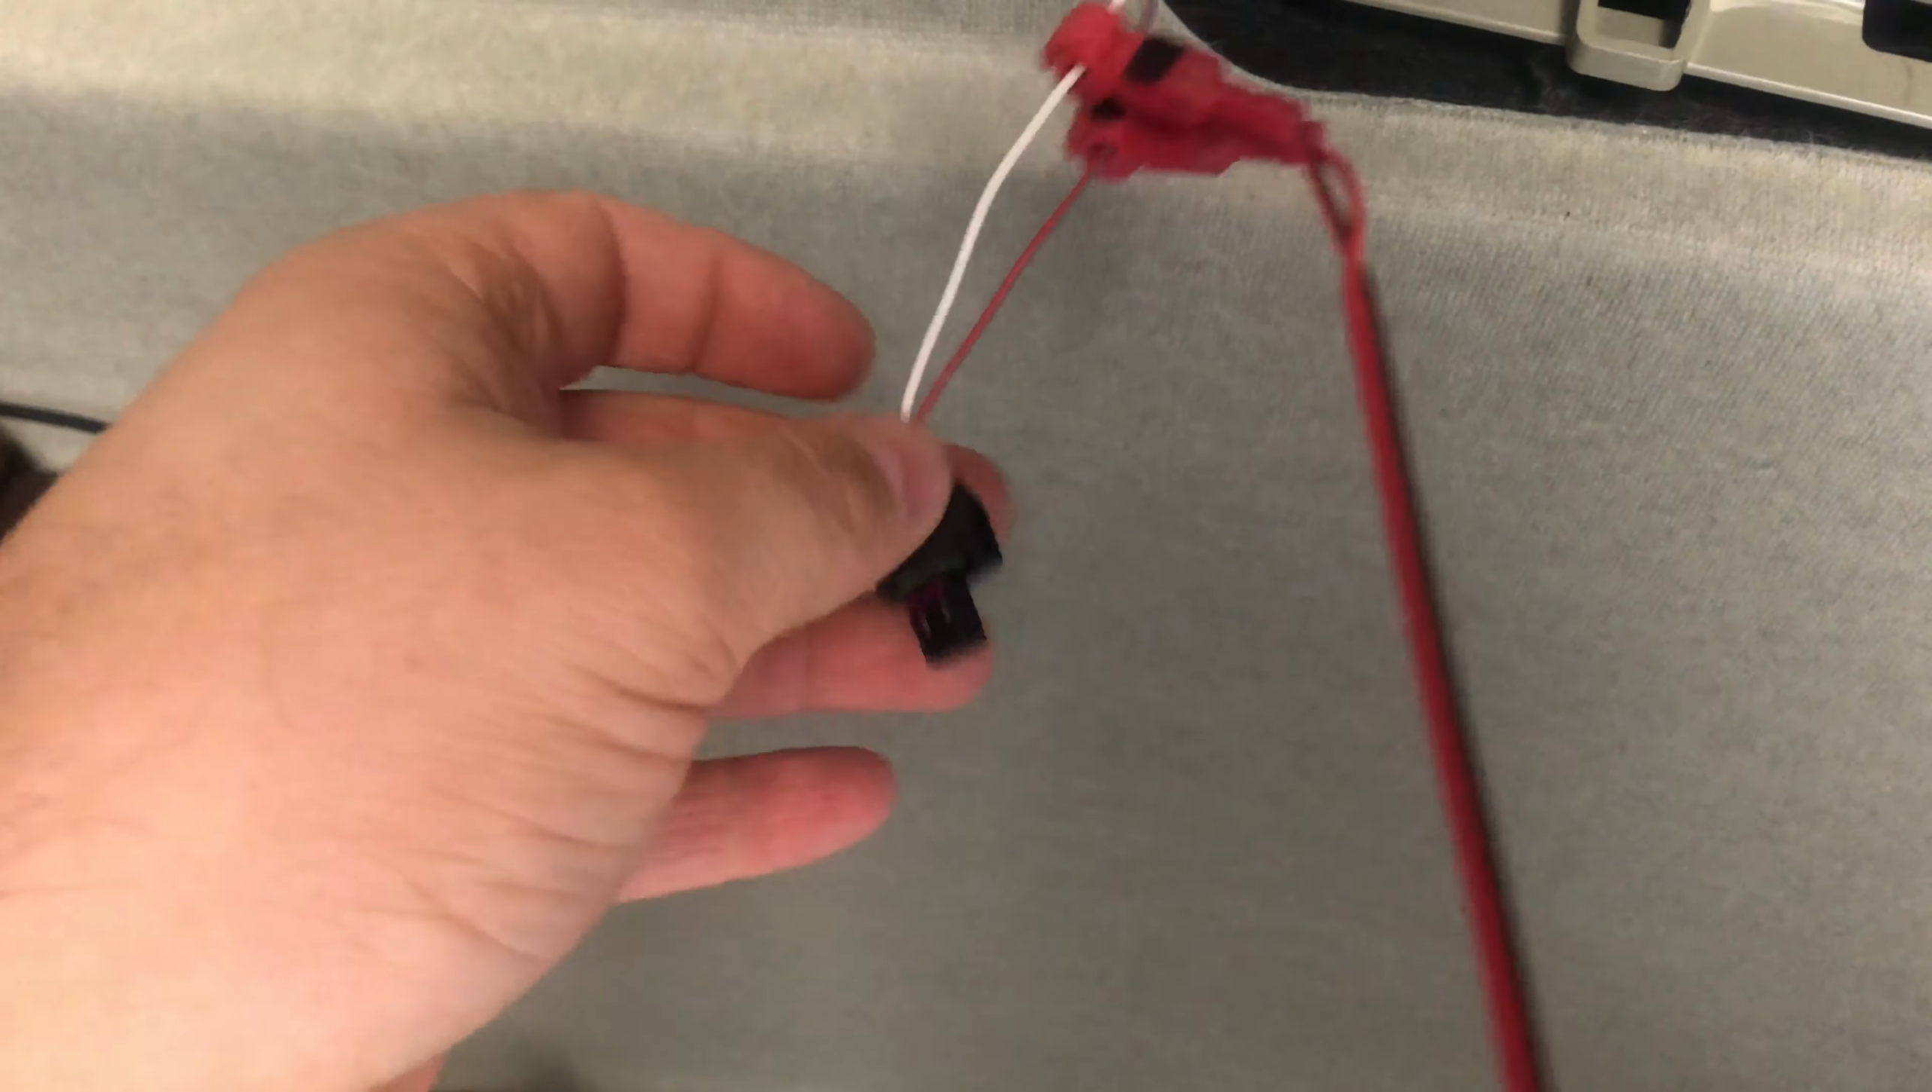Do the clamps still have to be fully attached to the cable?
No.